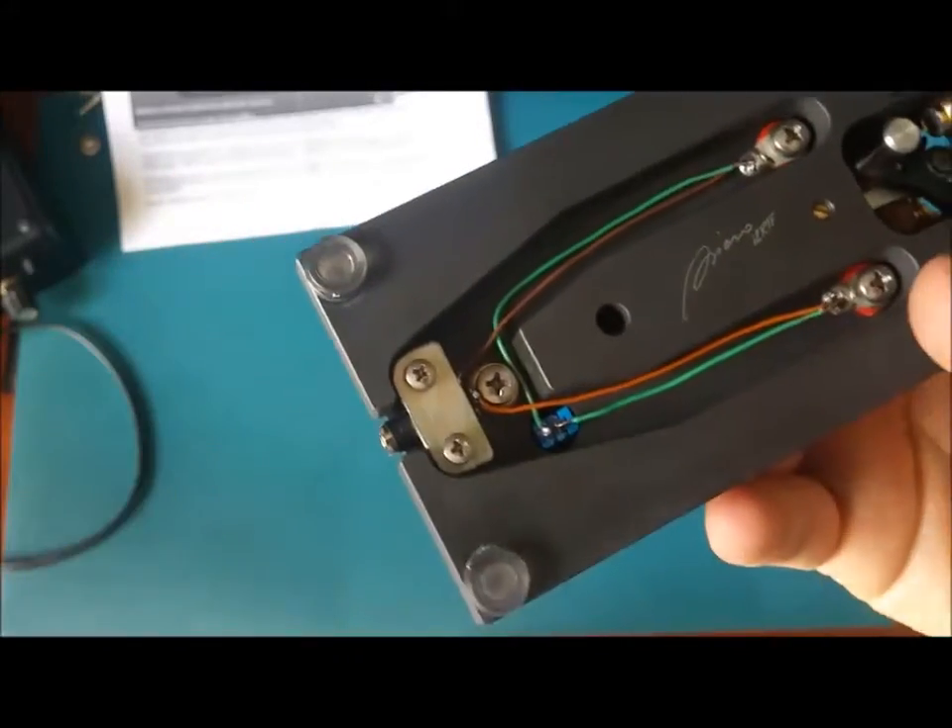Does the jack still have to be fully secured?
No.